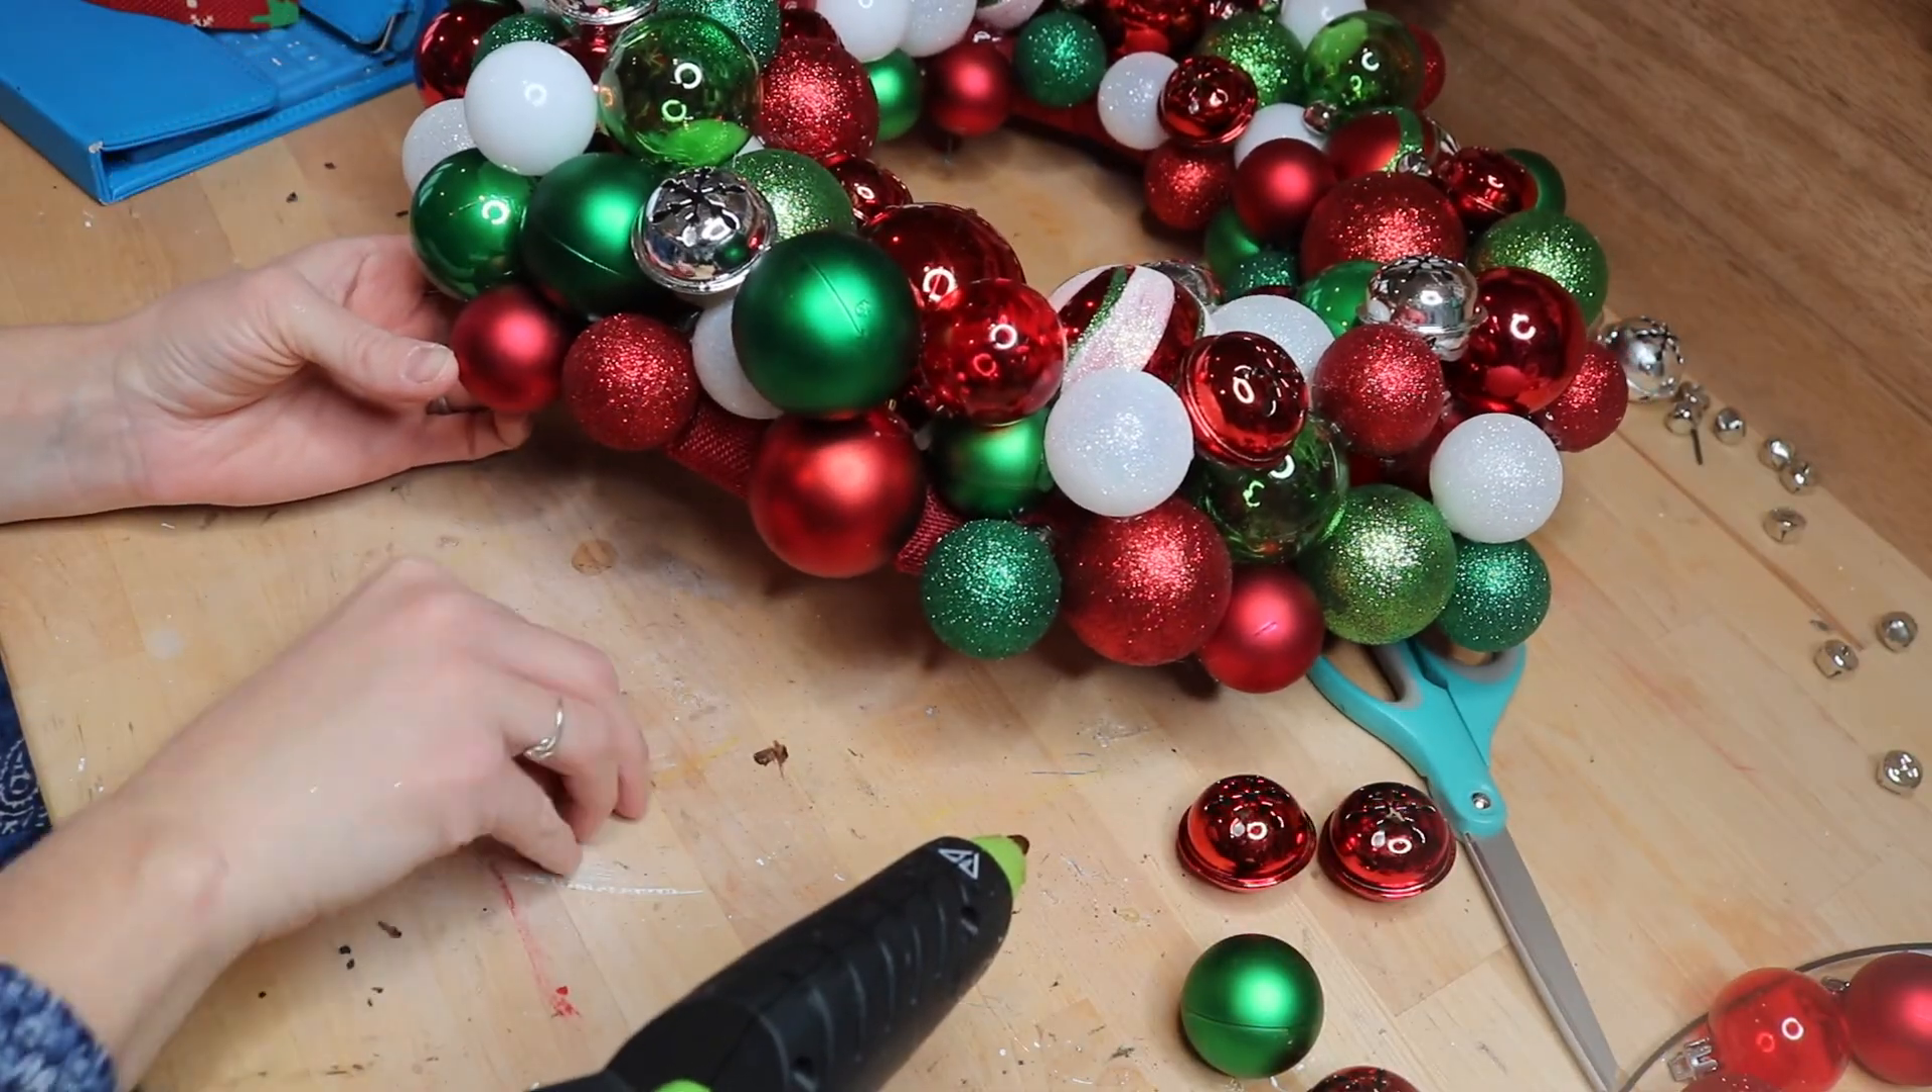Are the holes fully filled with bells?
No.